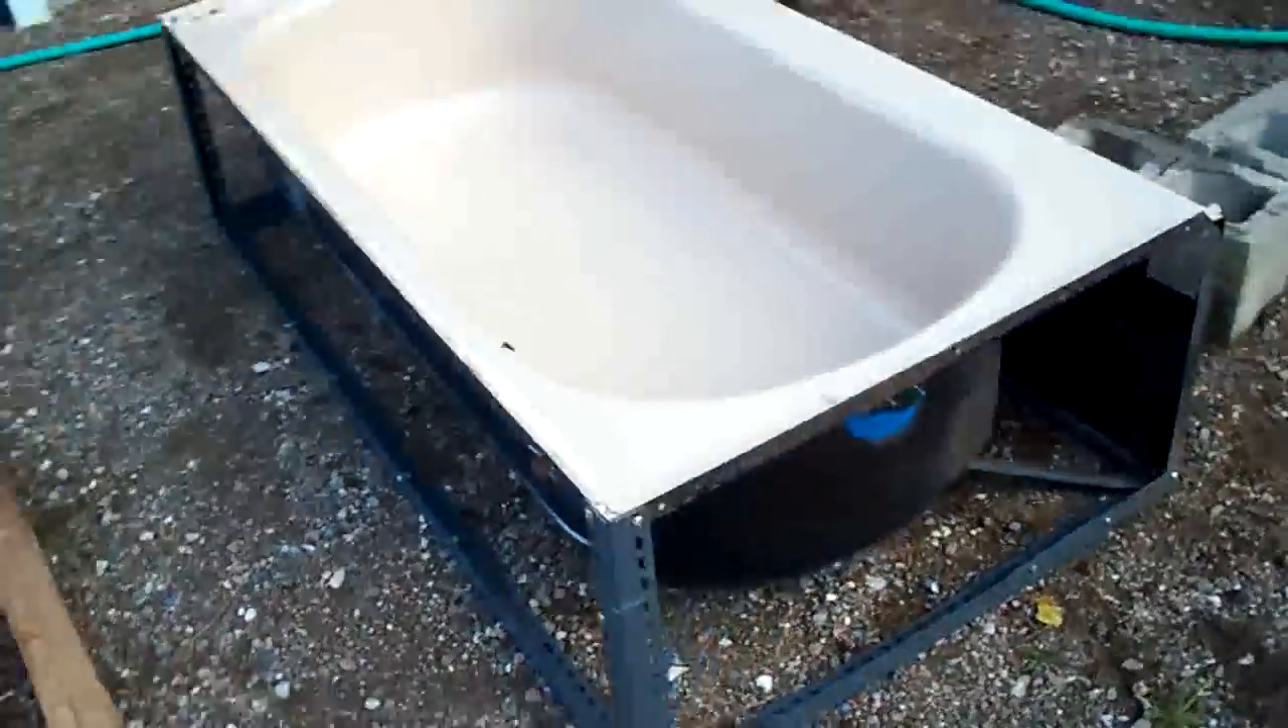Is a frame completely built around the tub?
Yes.